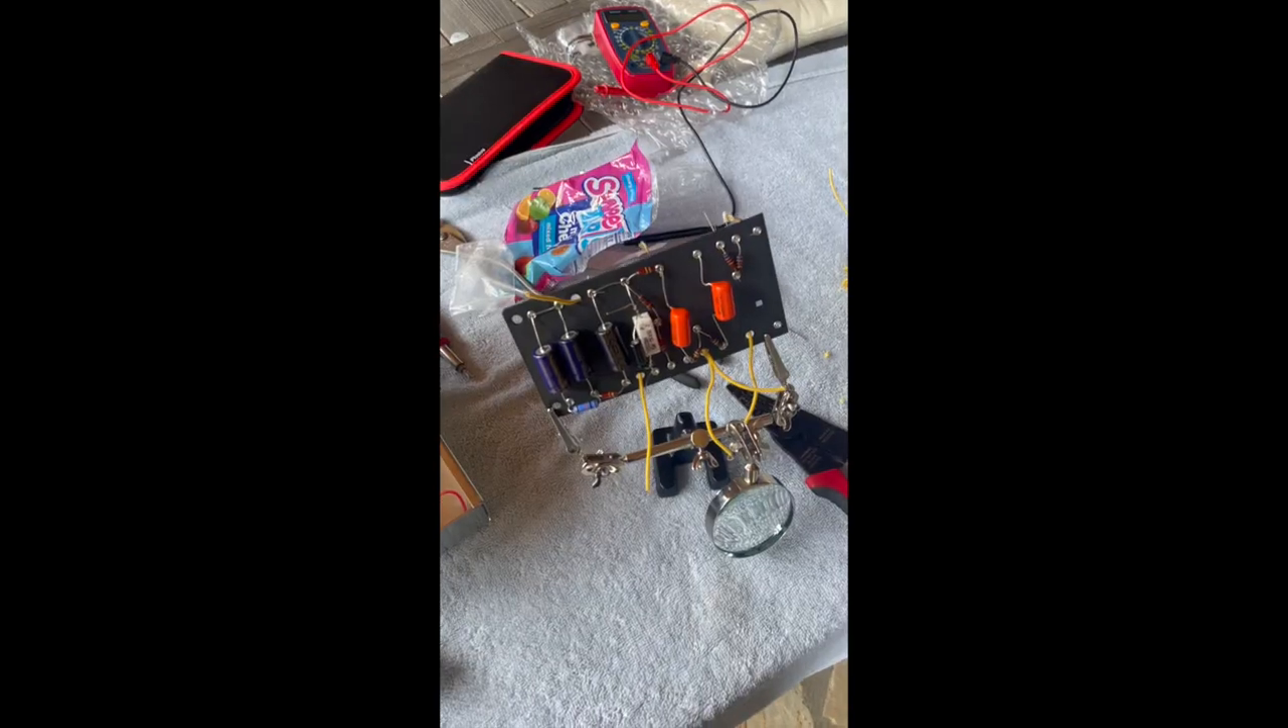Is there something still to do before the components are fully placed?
No.